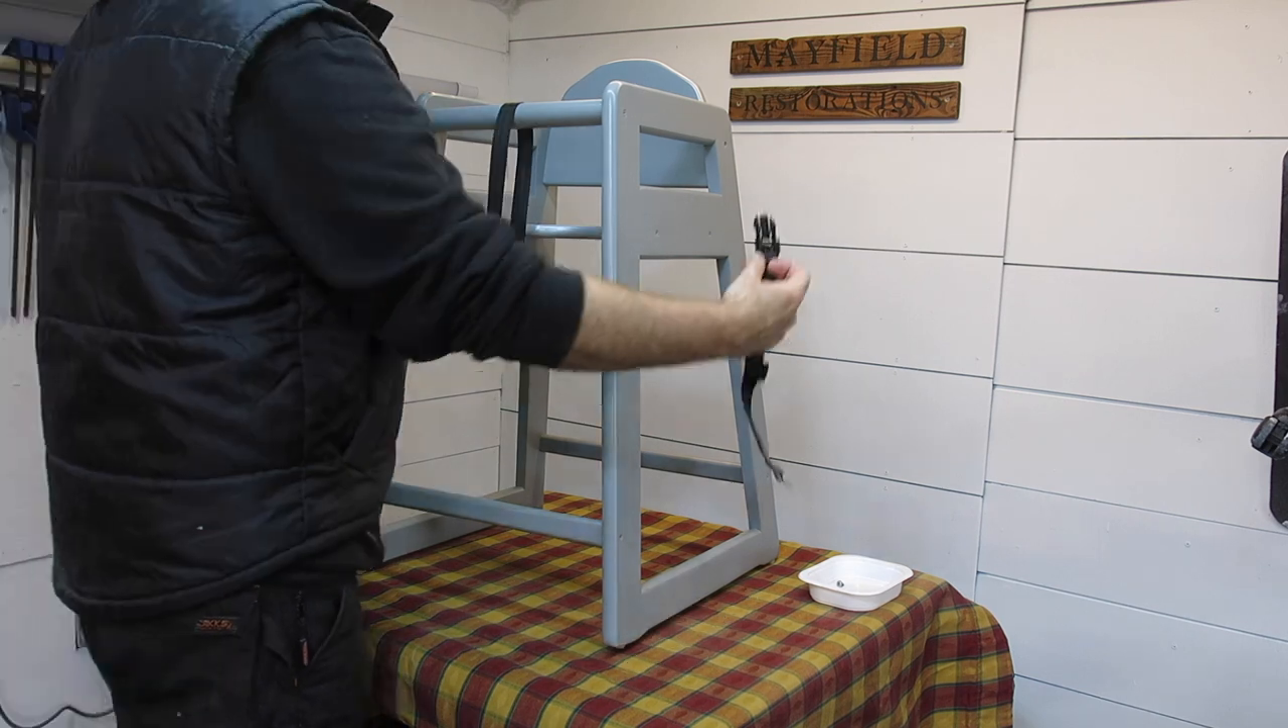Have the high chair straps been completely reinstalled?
No.